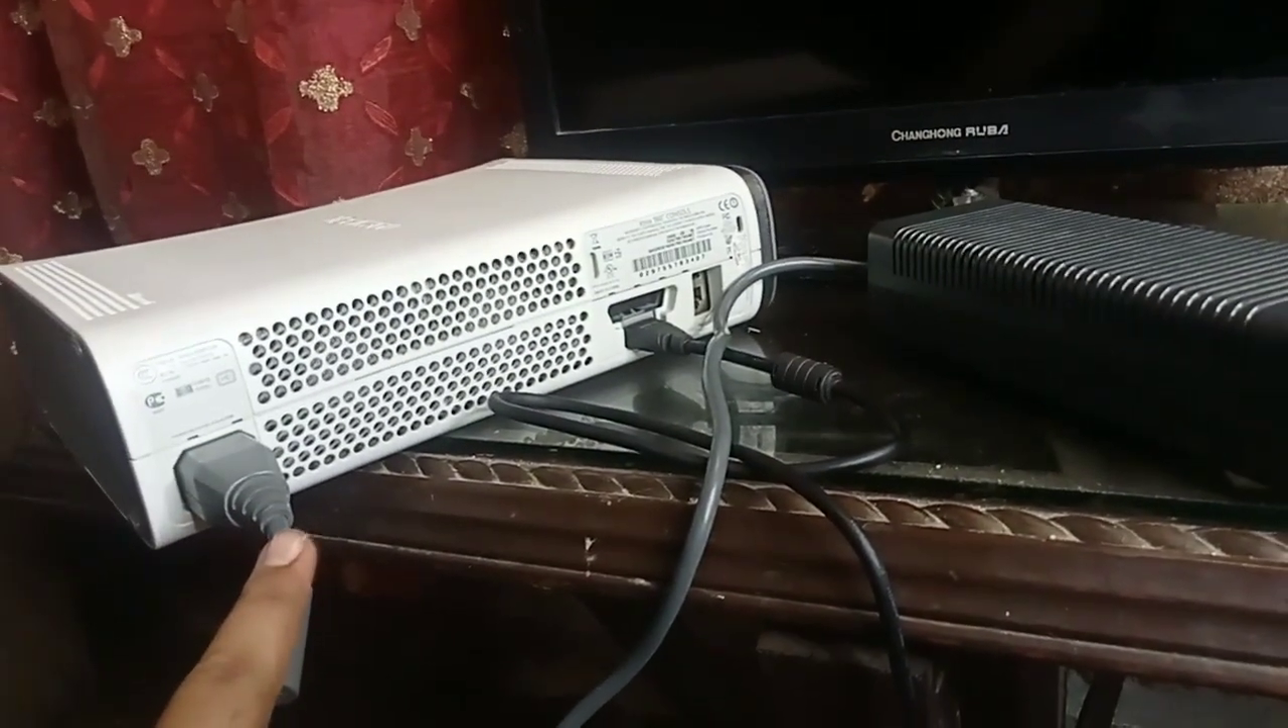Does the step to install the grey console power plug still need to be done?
No.